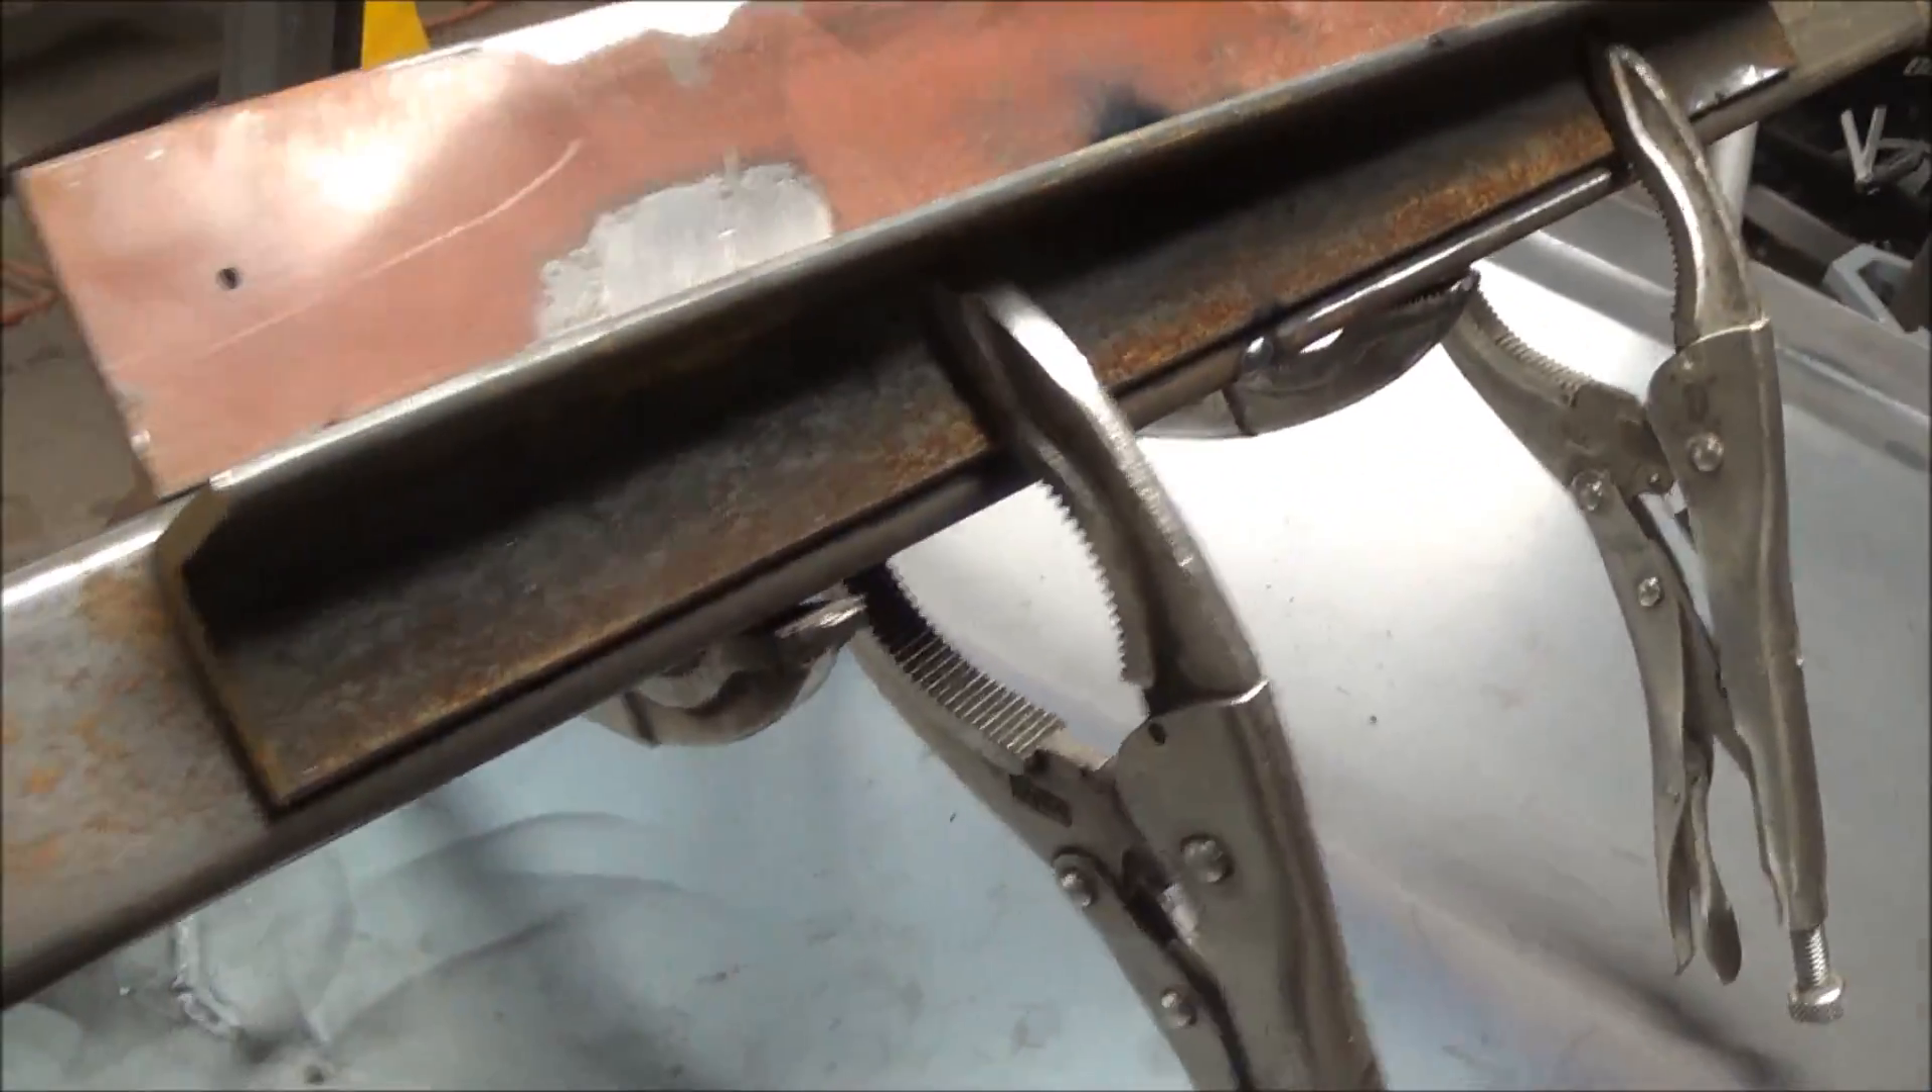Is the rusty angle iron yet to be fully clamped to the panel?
No.